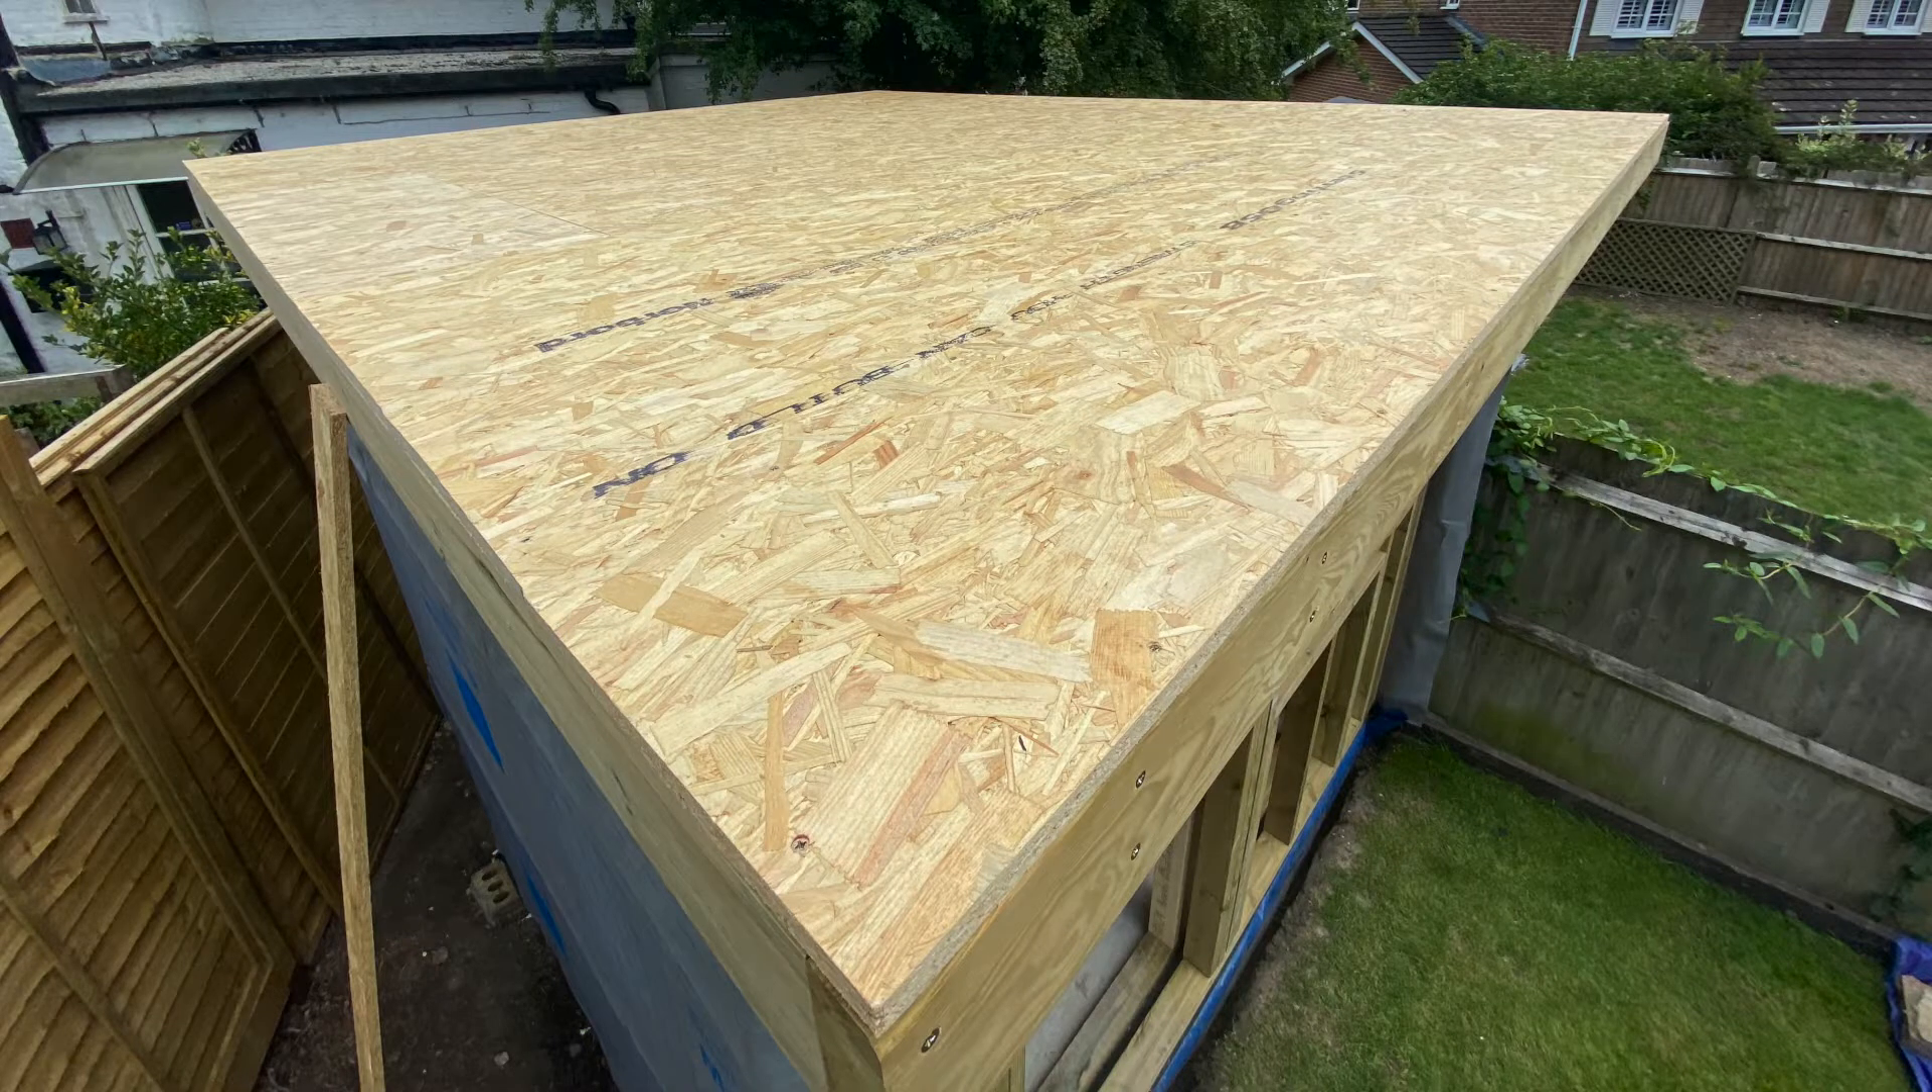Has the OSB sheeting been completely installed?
Yes.